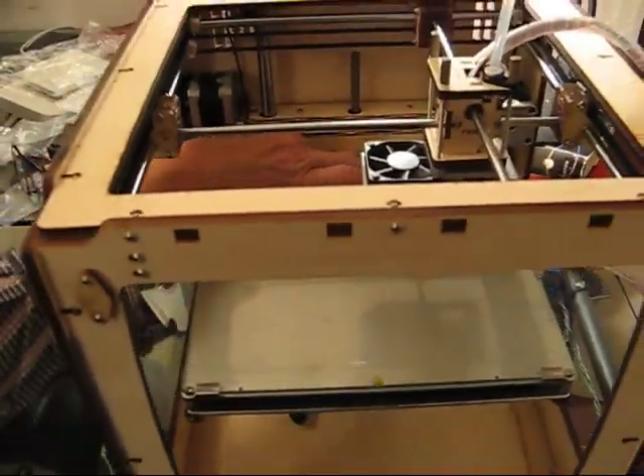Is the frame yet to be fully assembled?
No.